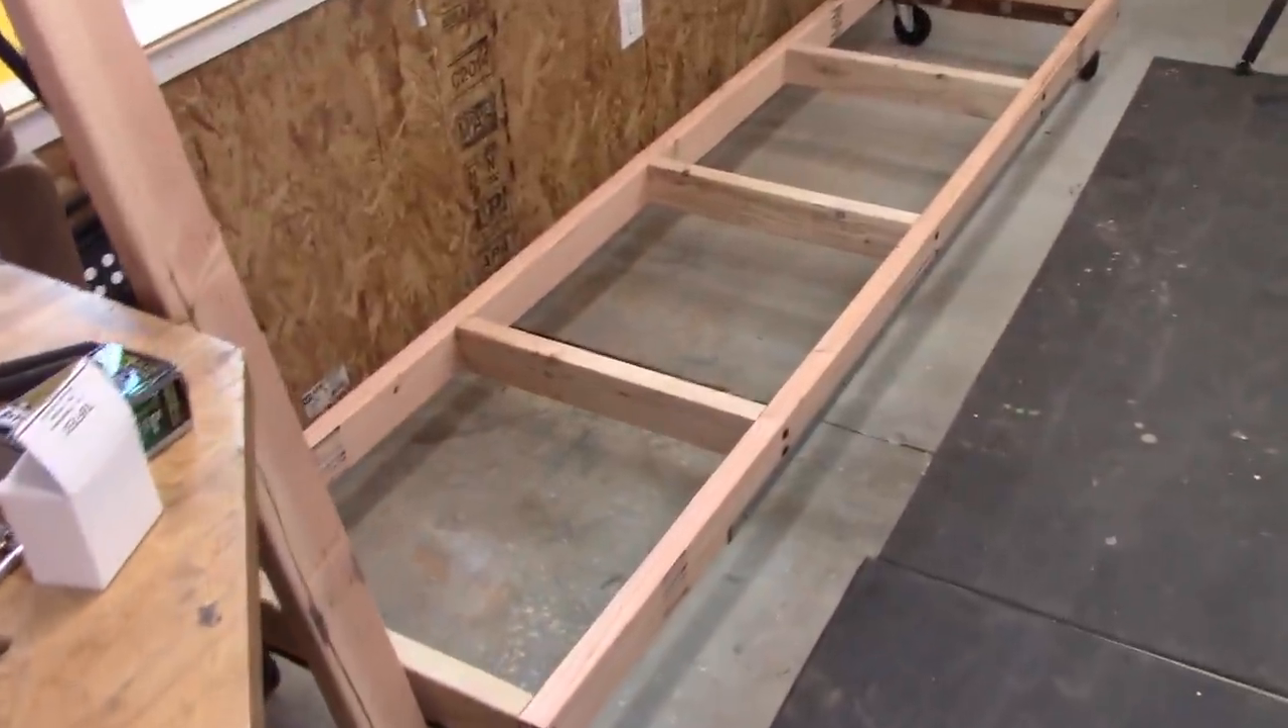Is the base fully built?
Yes.